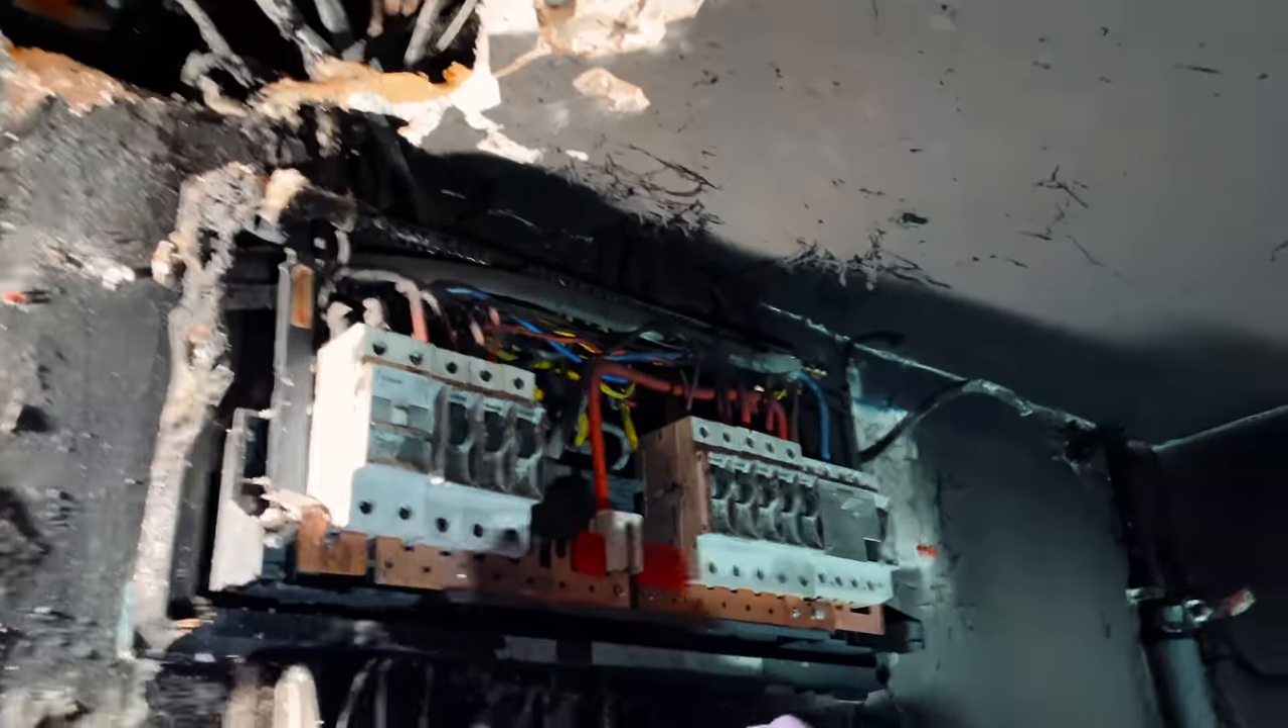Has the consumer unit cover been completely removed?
Yes.